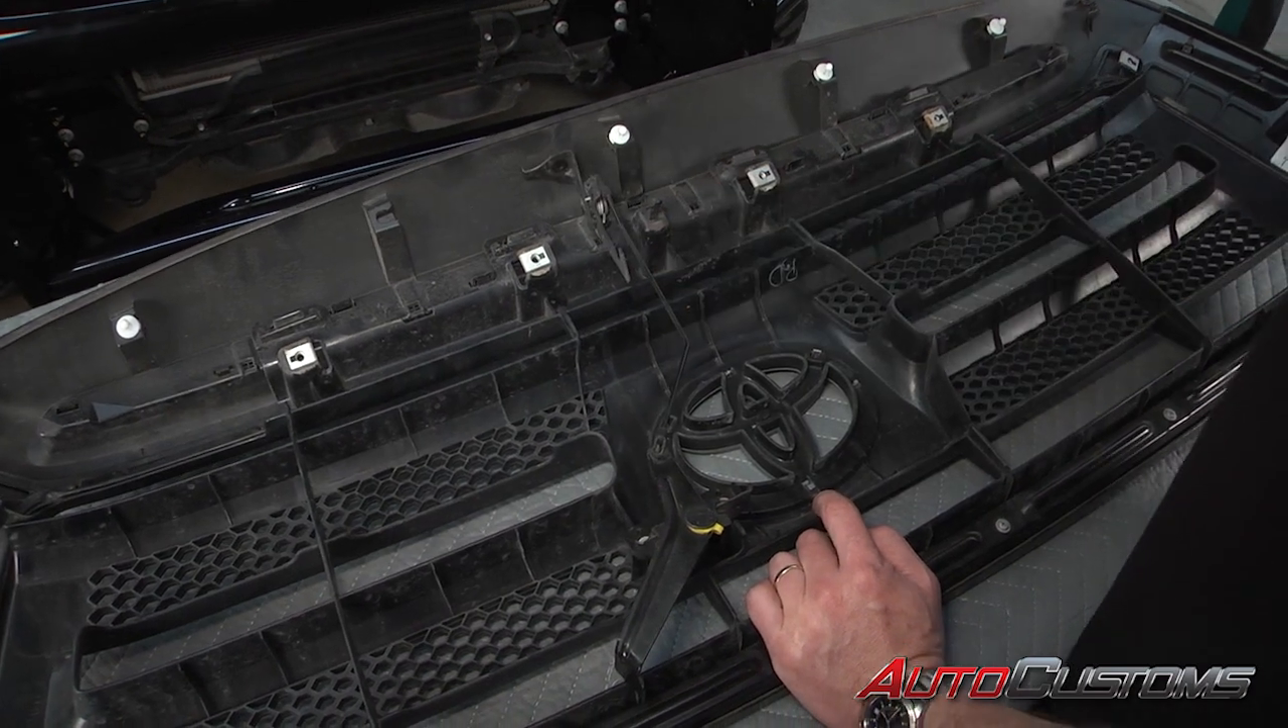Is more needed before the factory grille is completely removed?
No.